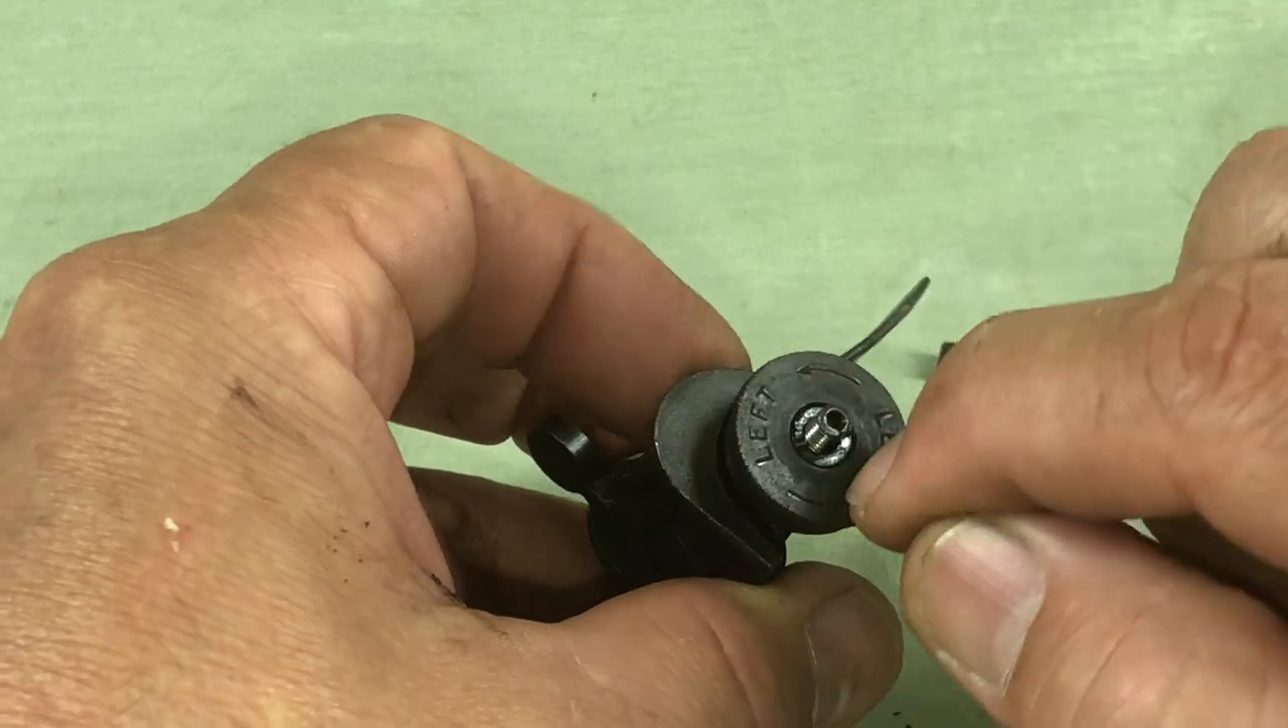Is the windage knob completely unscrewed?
No.